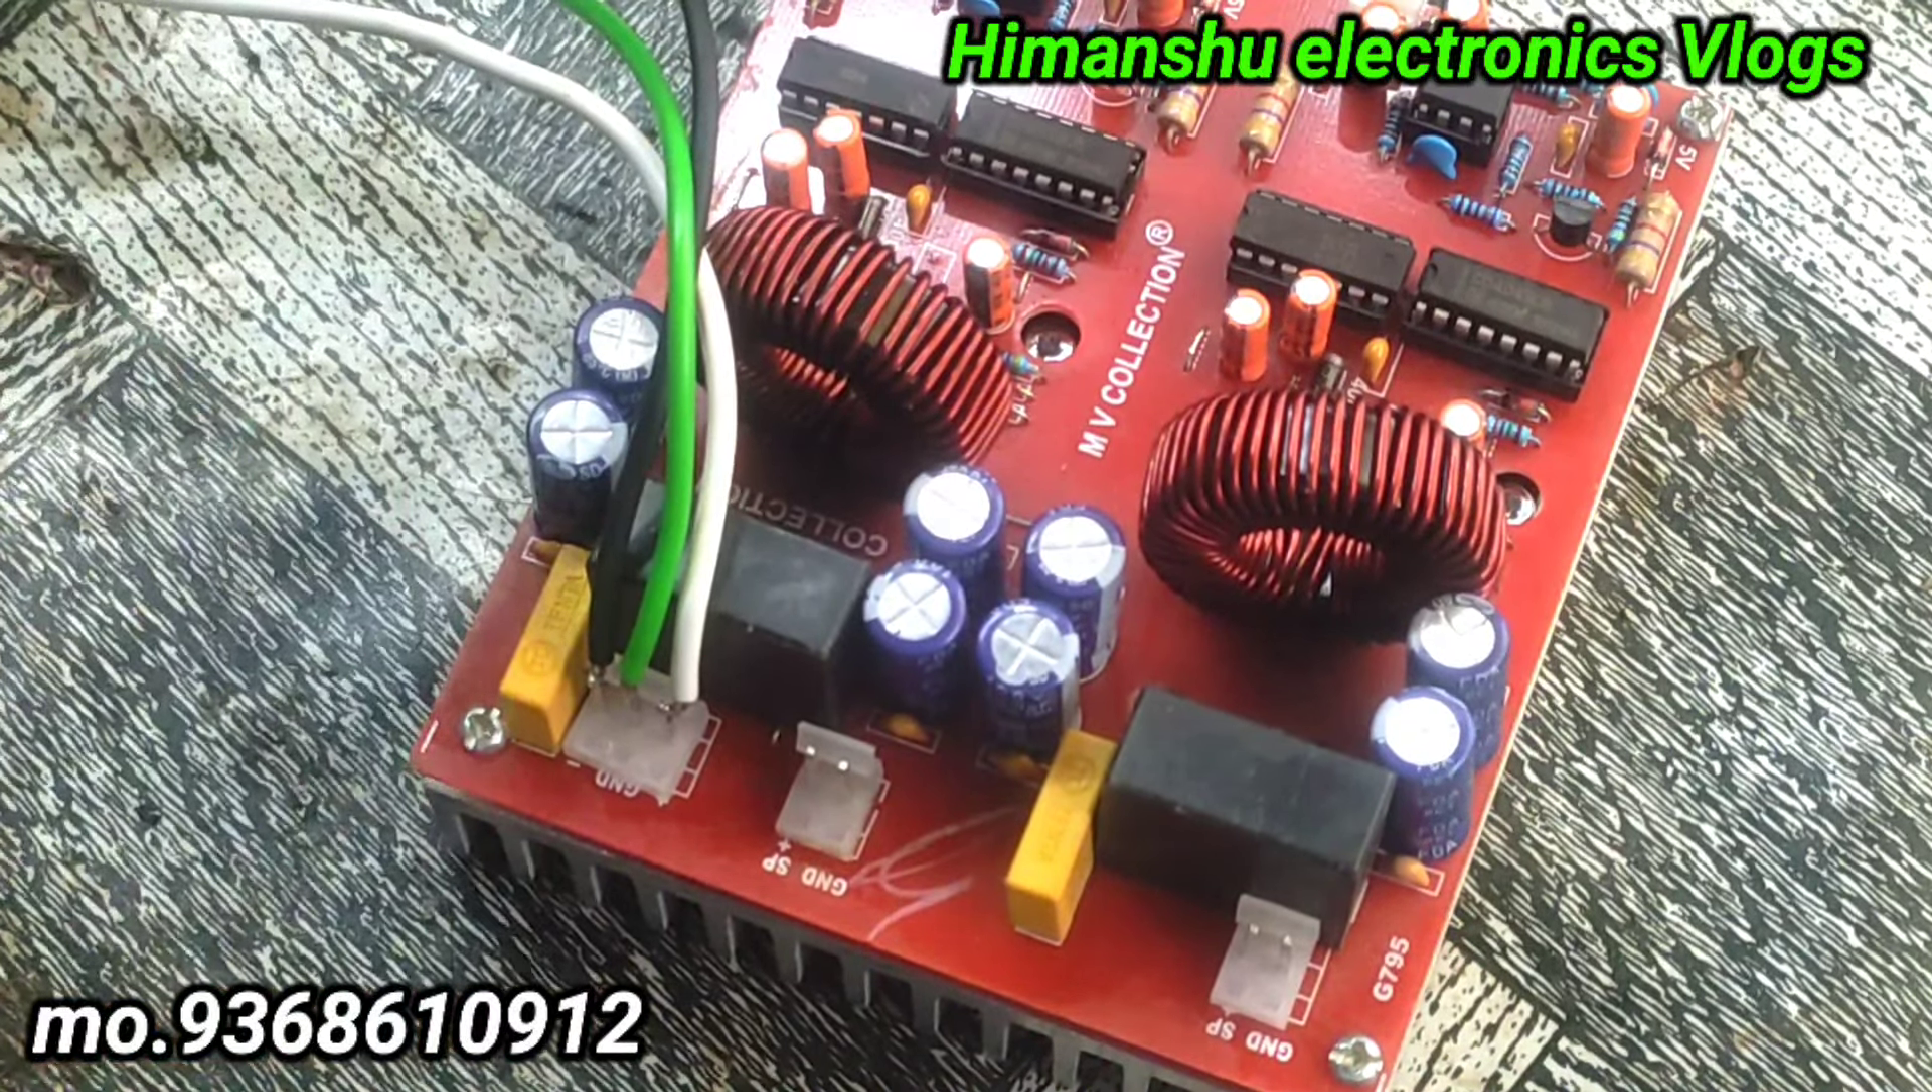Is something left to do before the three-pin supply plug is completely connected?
No.